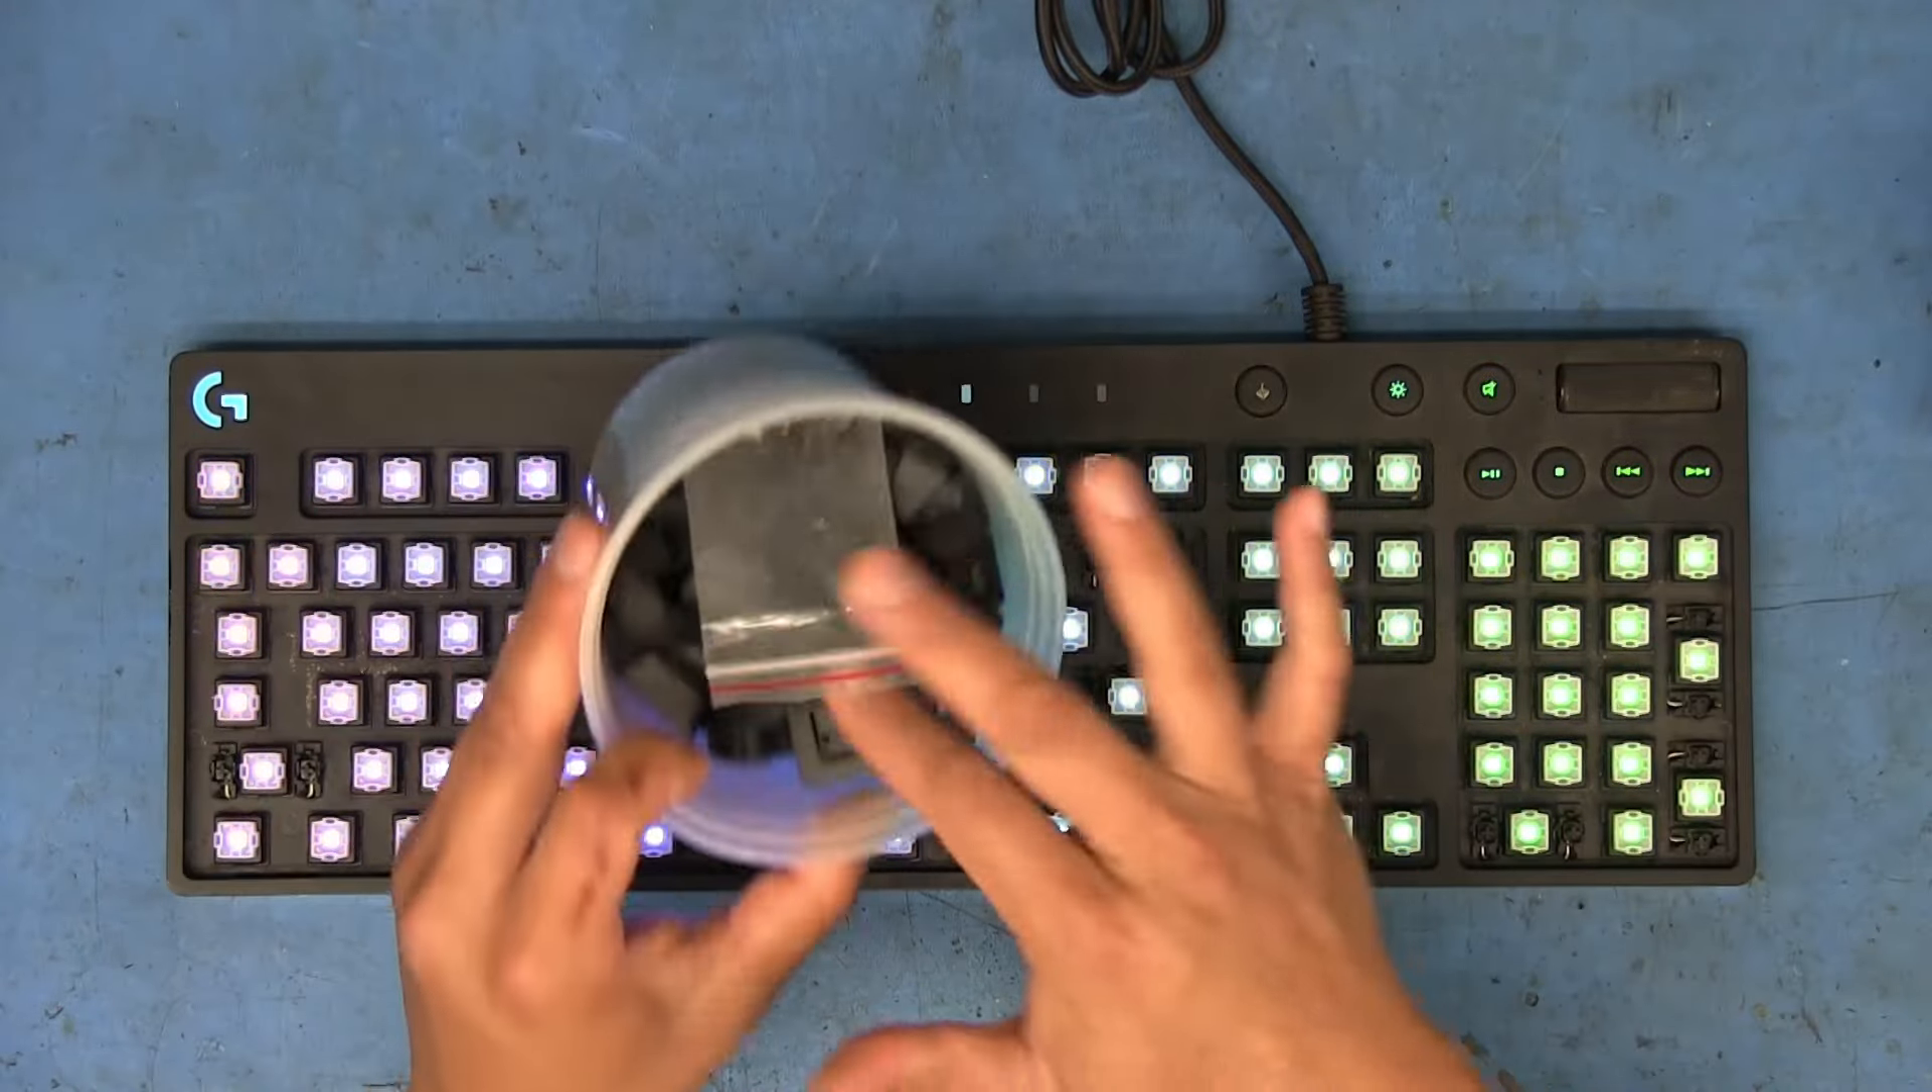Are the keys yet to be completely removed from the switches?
No.